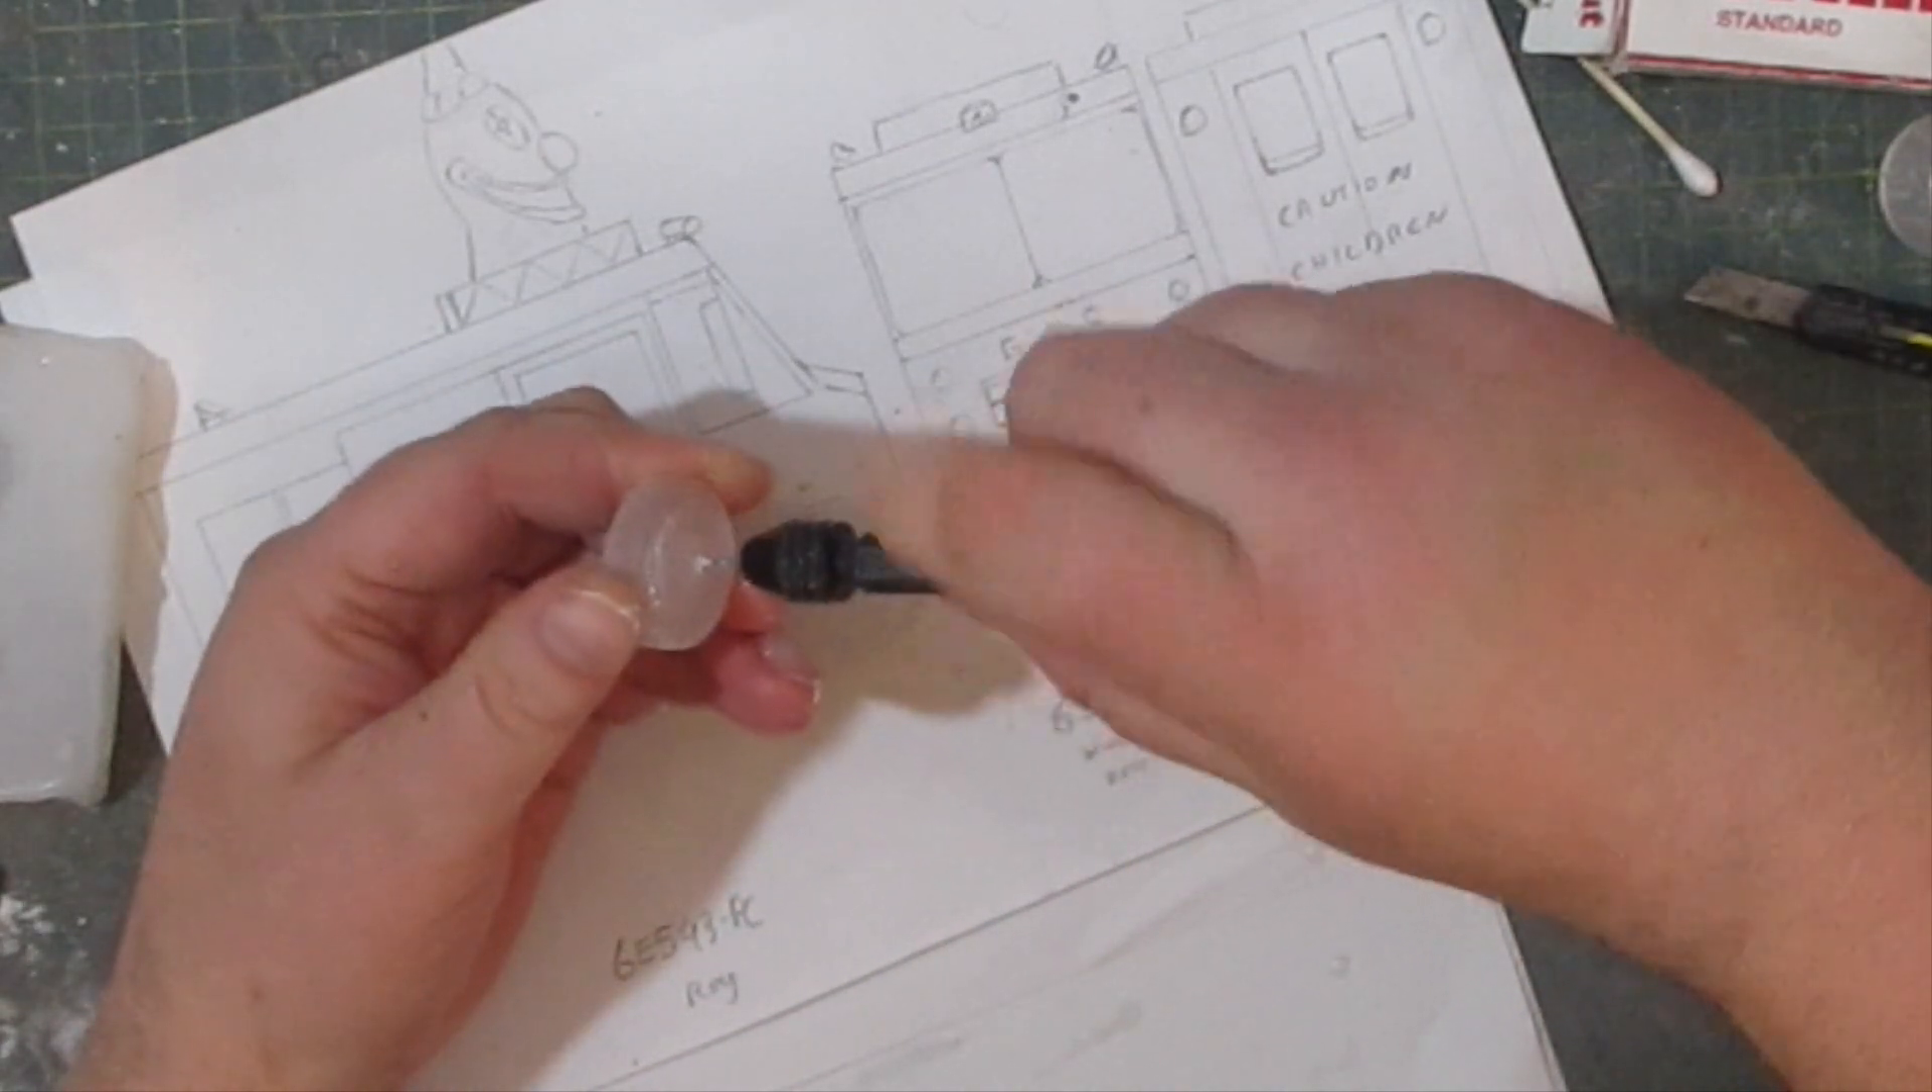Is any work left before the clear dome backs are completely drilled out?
Yes.